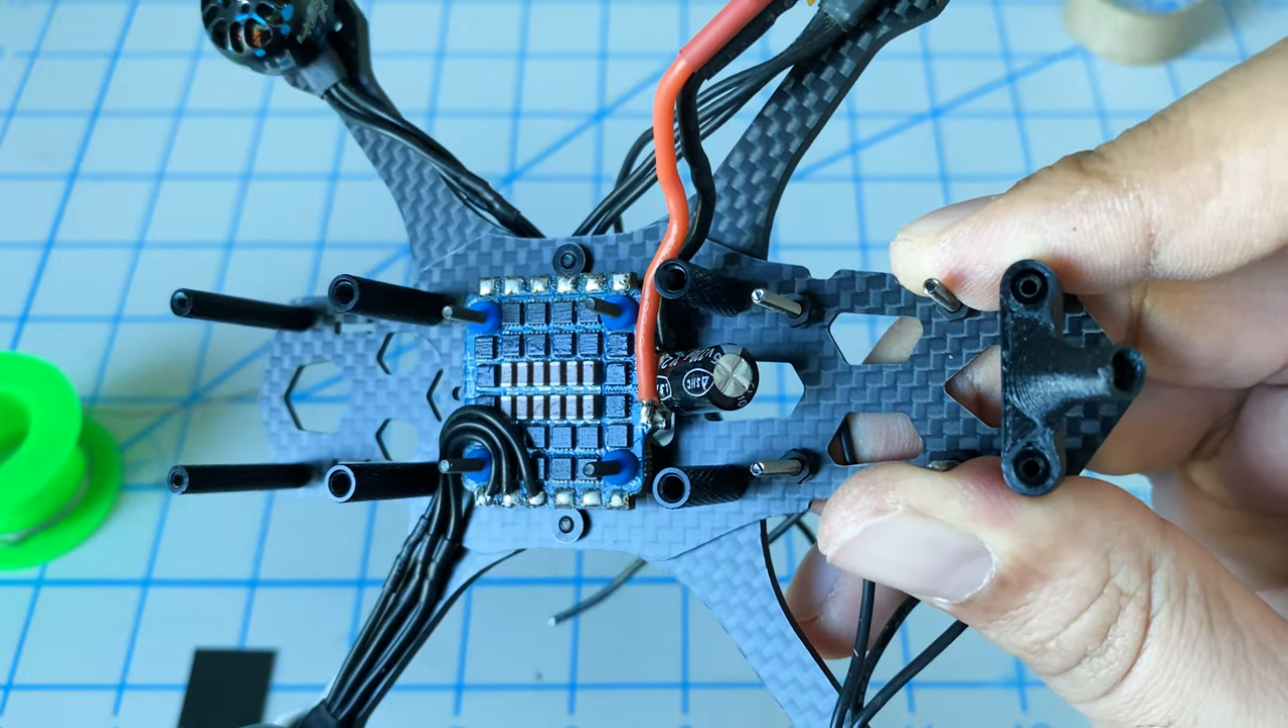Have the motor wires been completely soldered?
No.